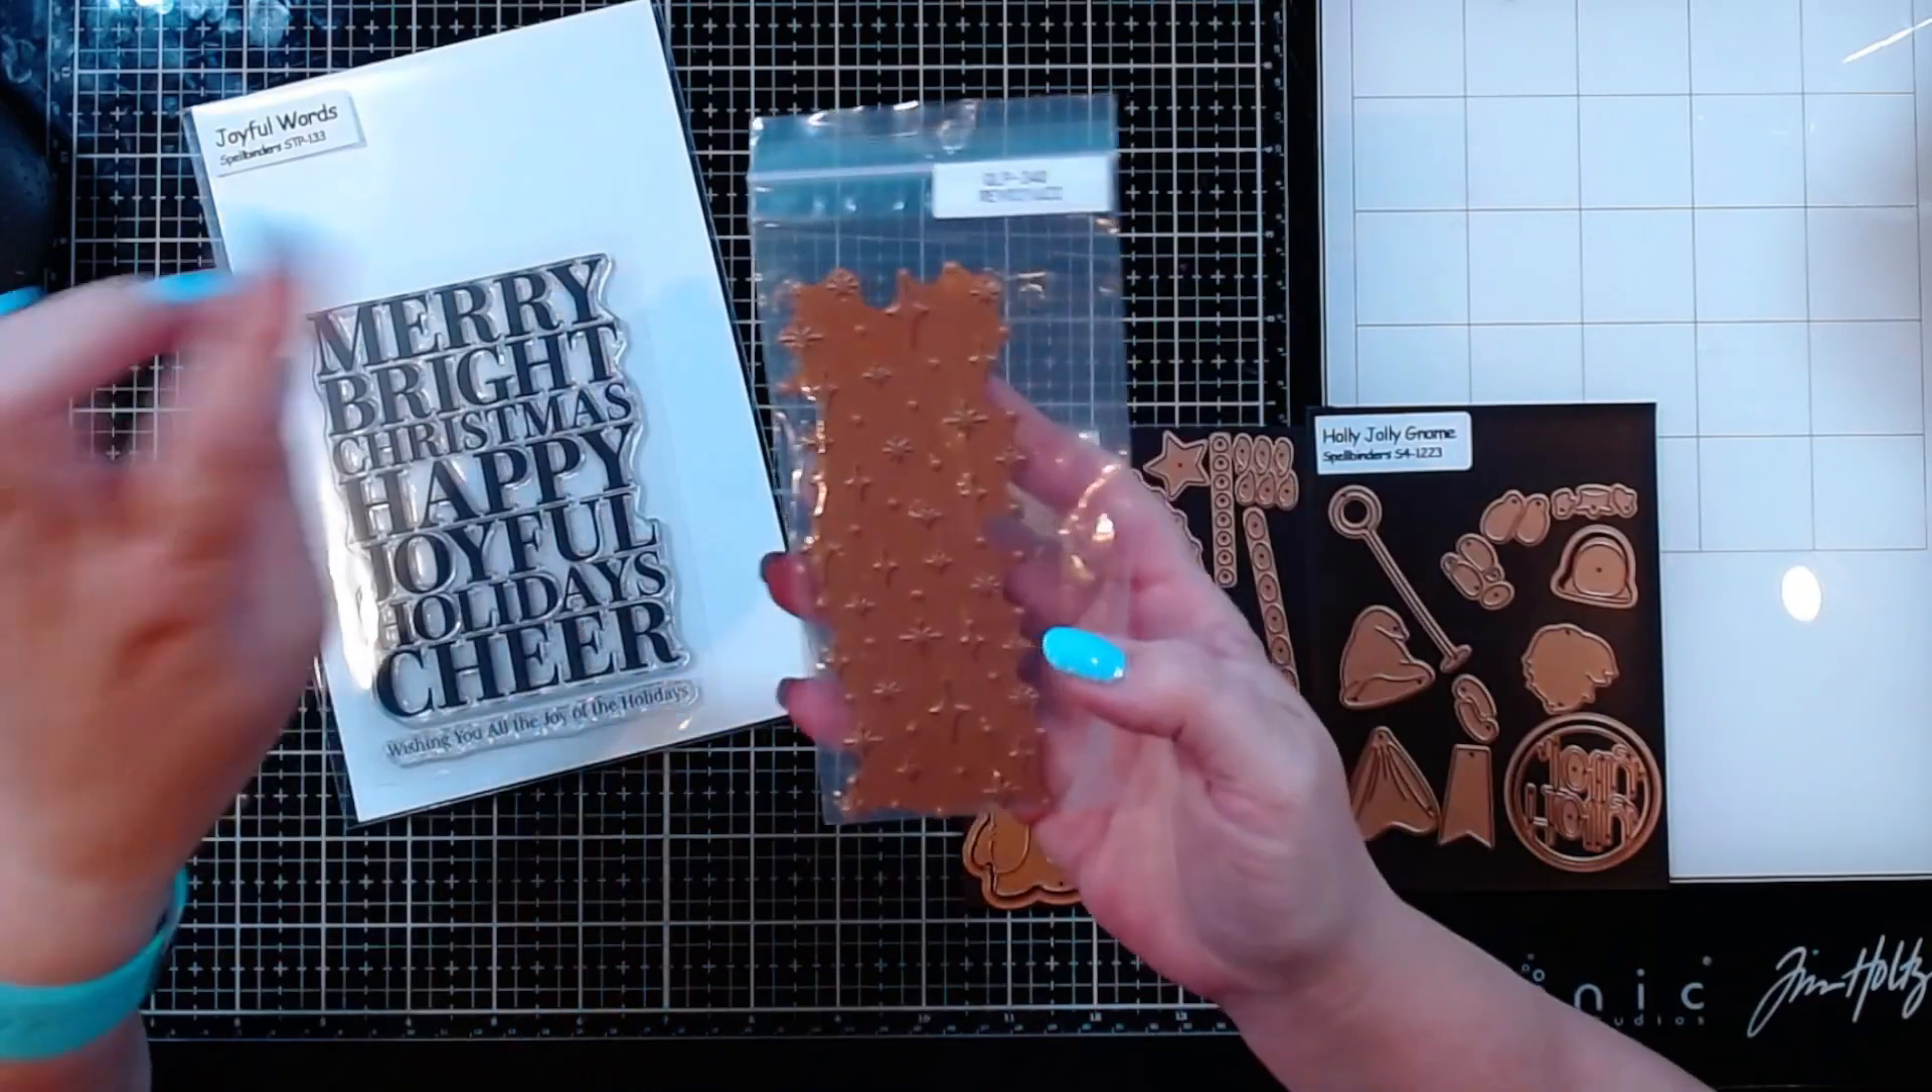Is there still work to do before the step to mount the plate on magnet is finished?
Yes.